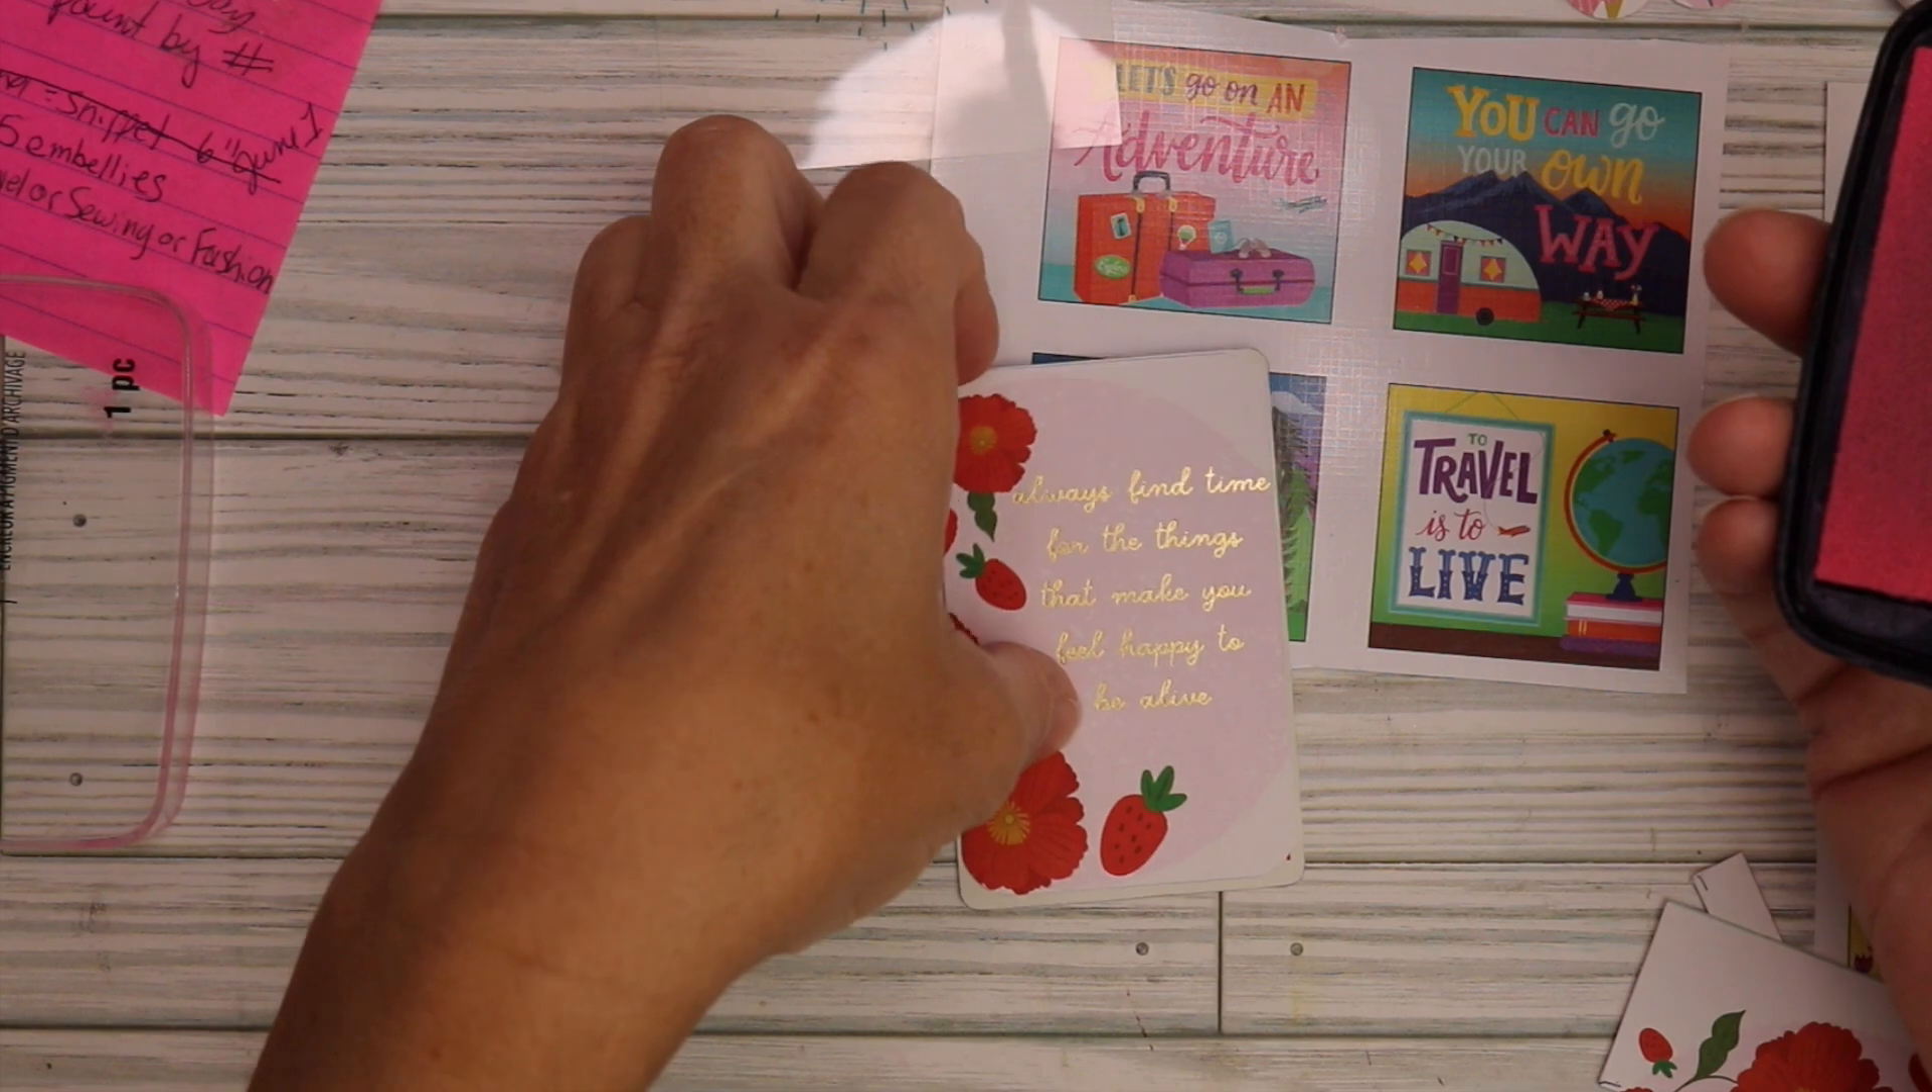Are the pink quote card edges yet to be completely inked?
Yes.